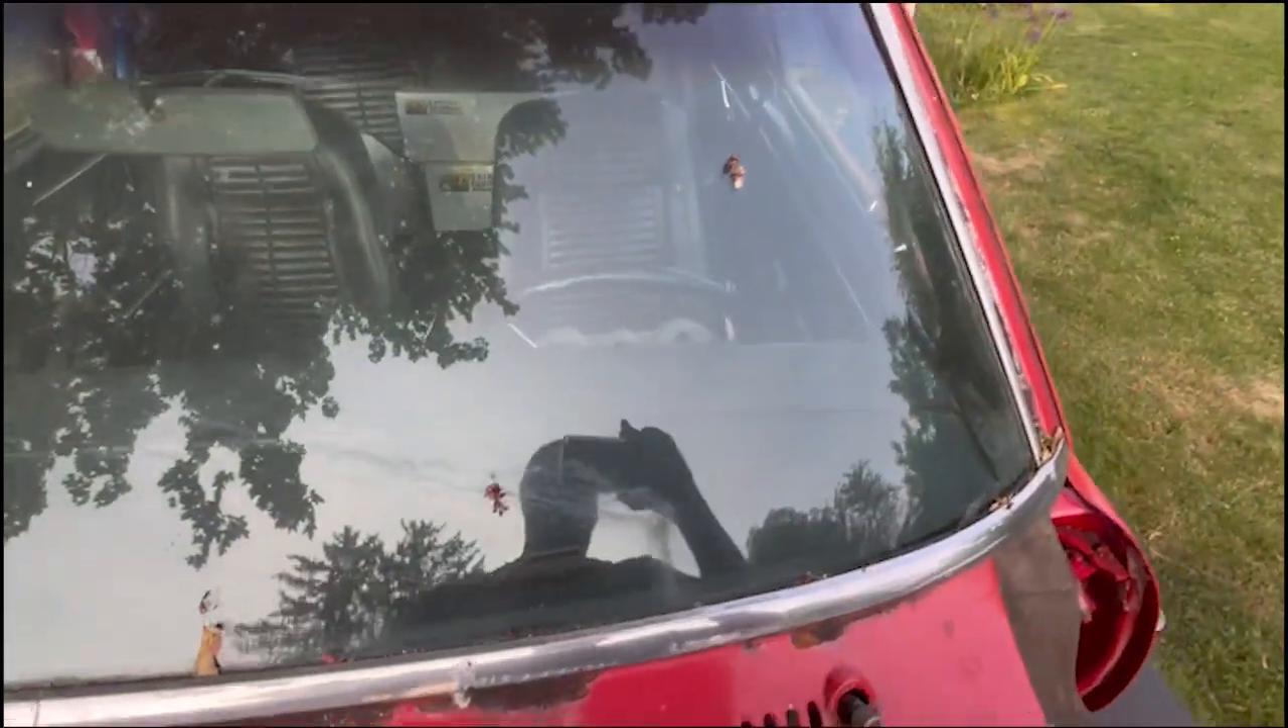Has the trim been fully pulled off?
No.